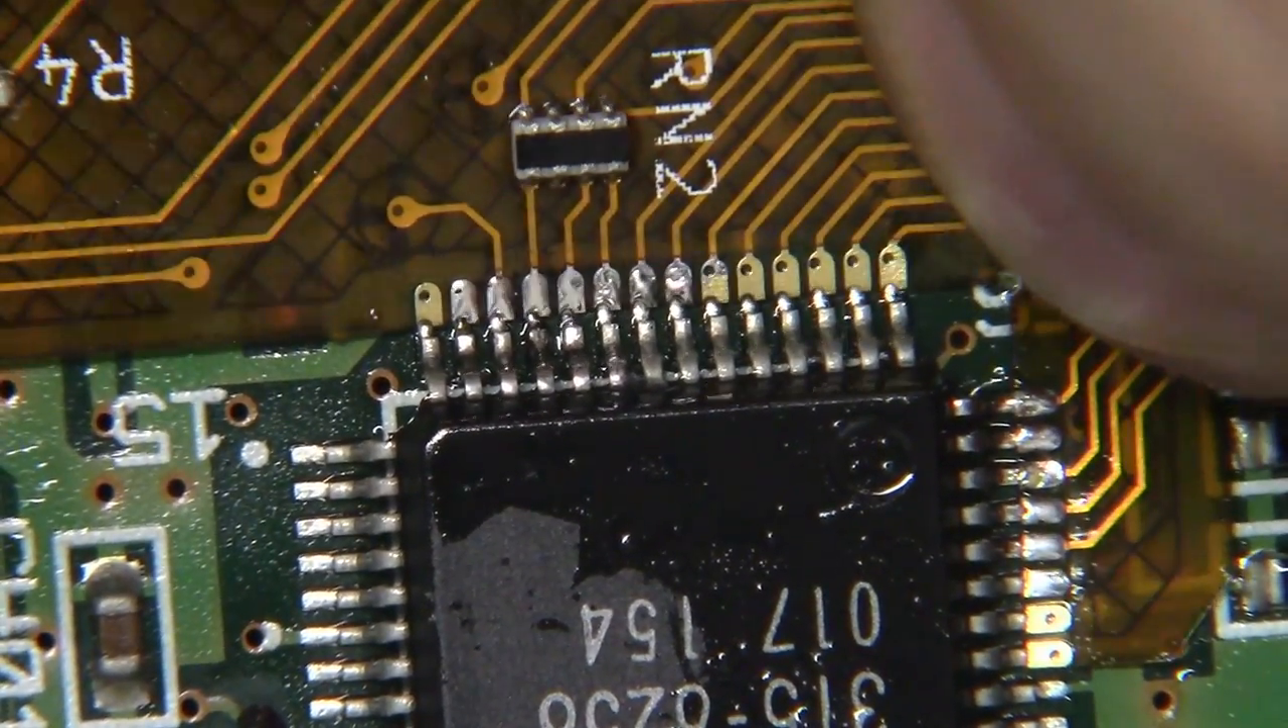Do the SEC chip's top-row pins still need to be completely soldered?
Yes.